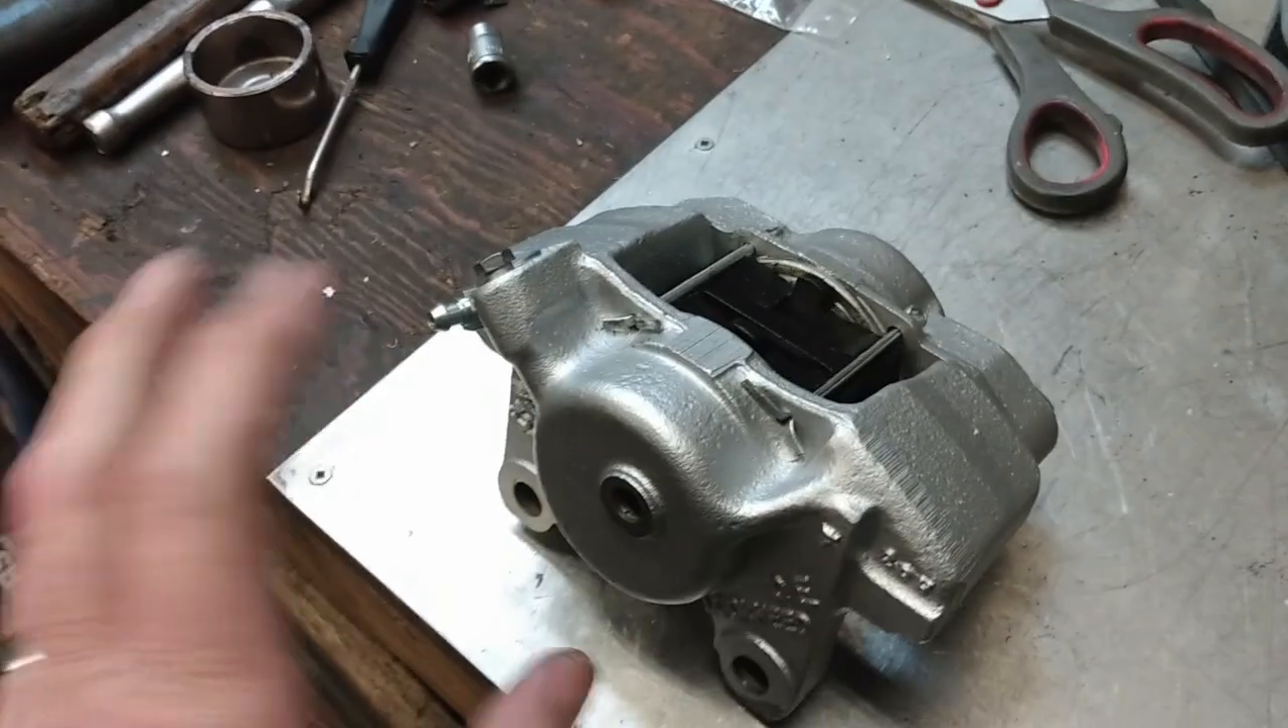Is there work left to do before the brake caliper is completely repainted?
No.